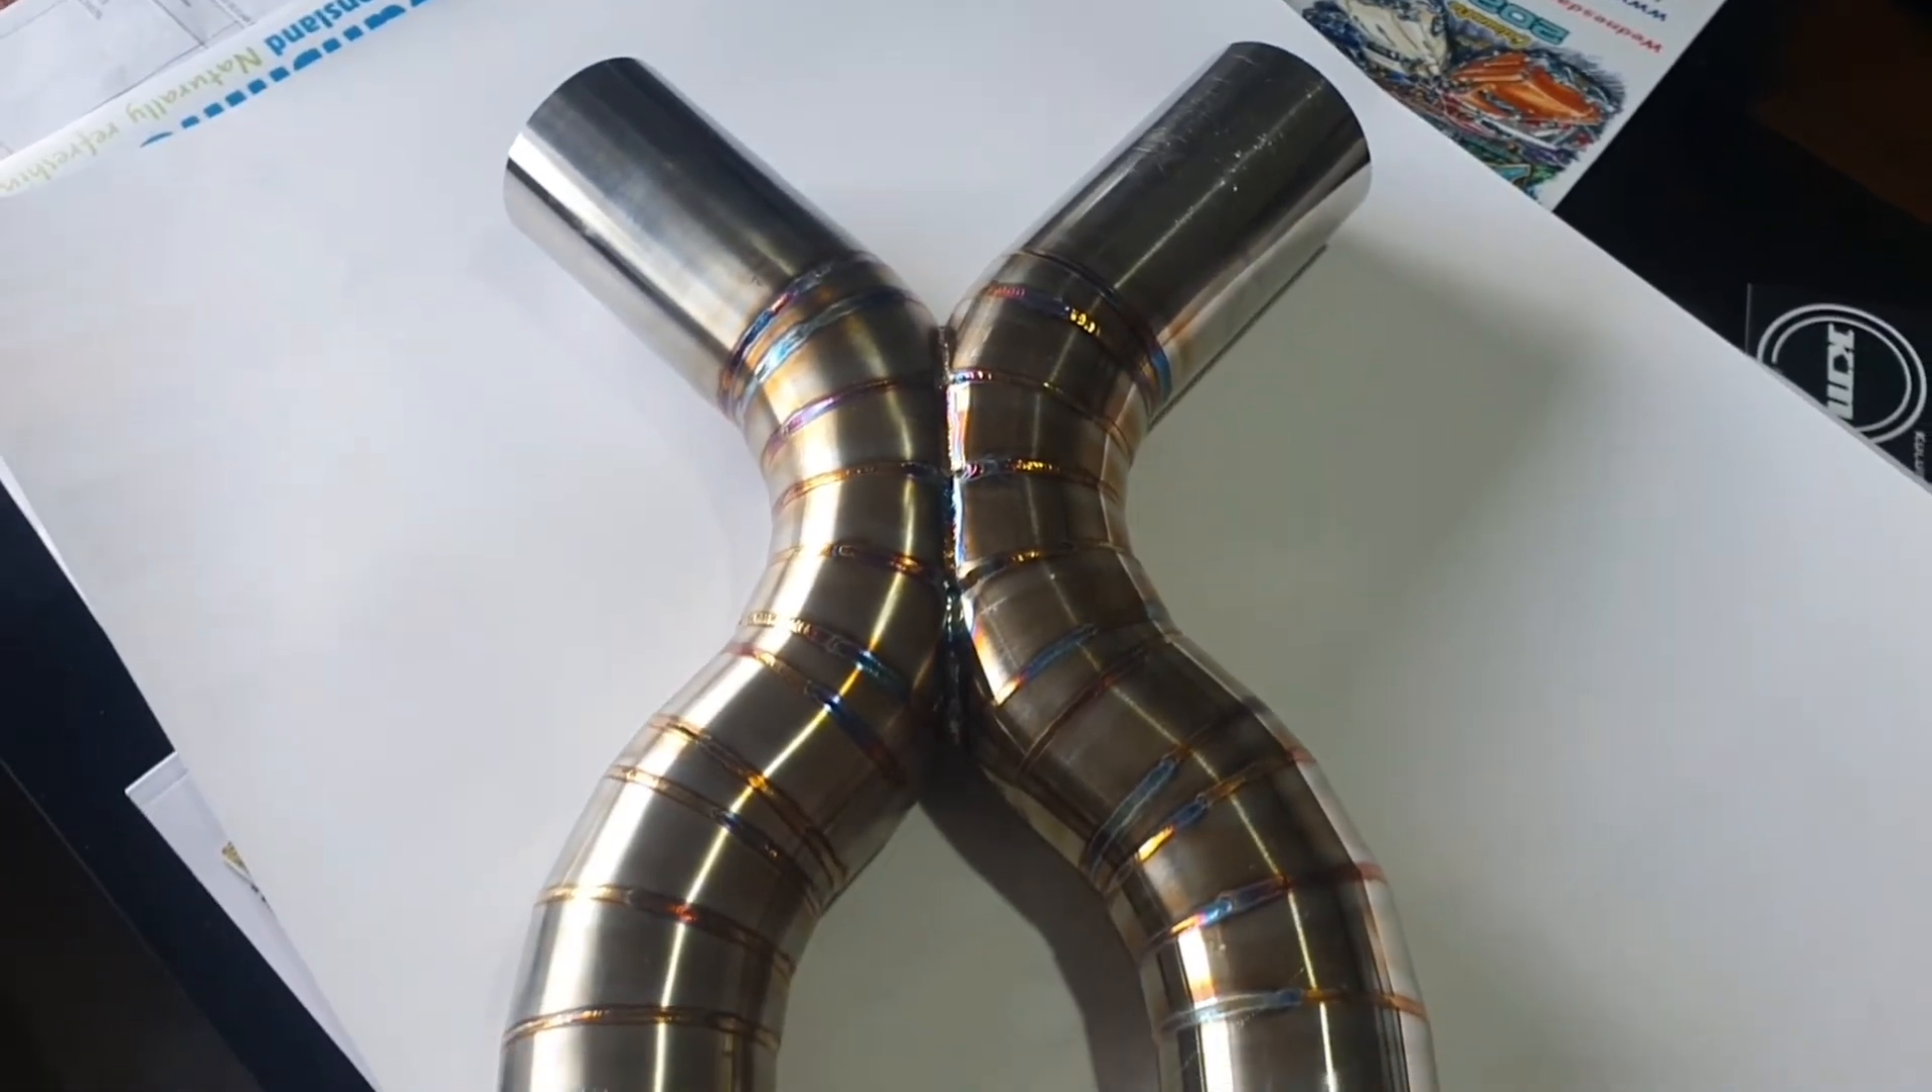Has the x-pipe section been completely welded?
Yes.